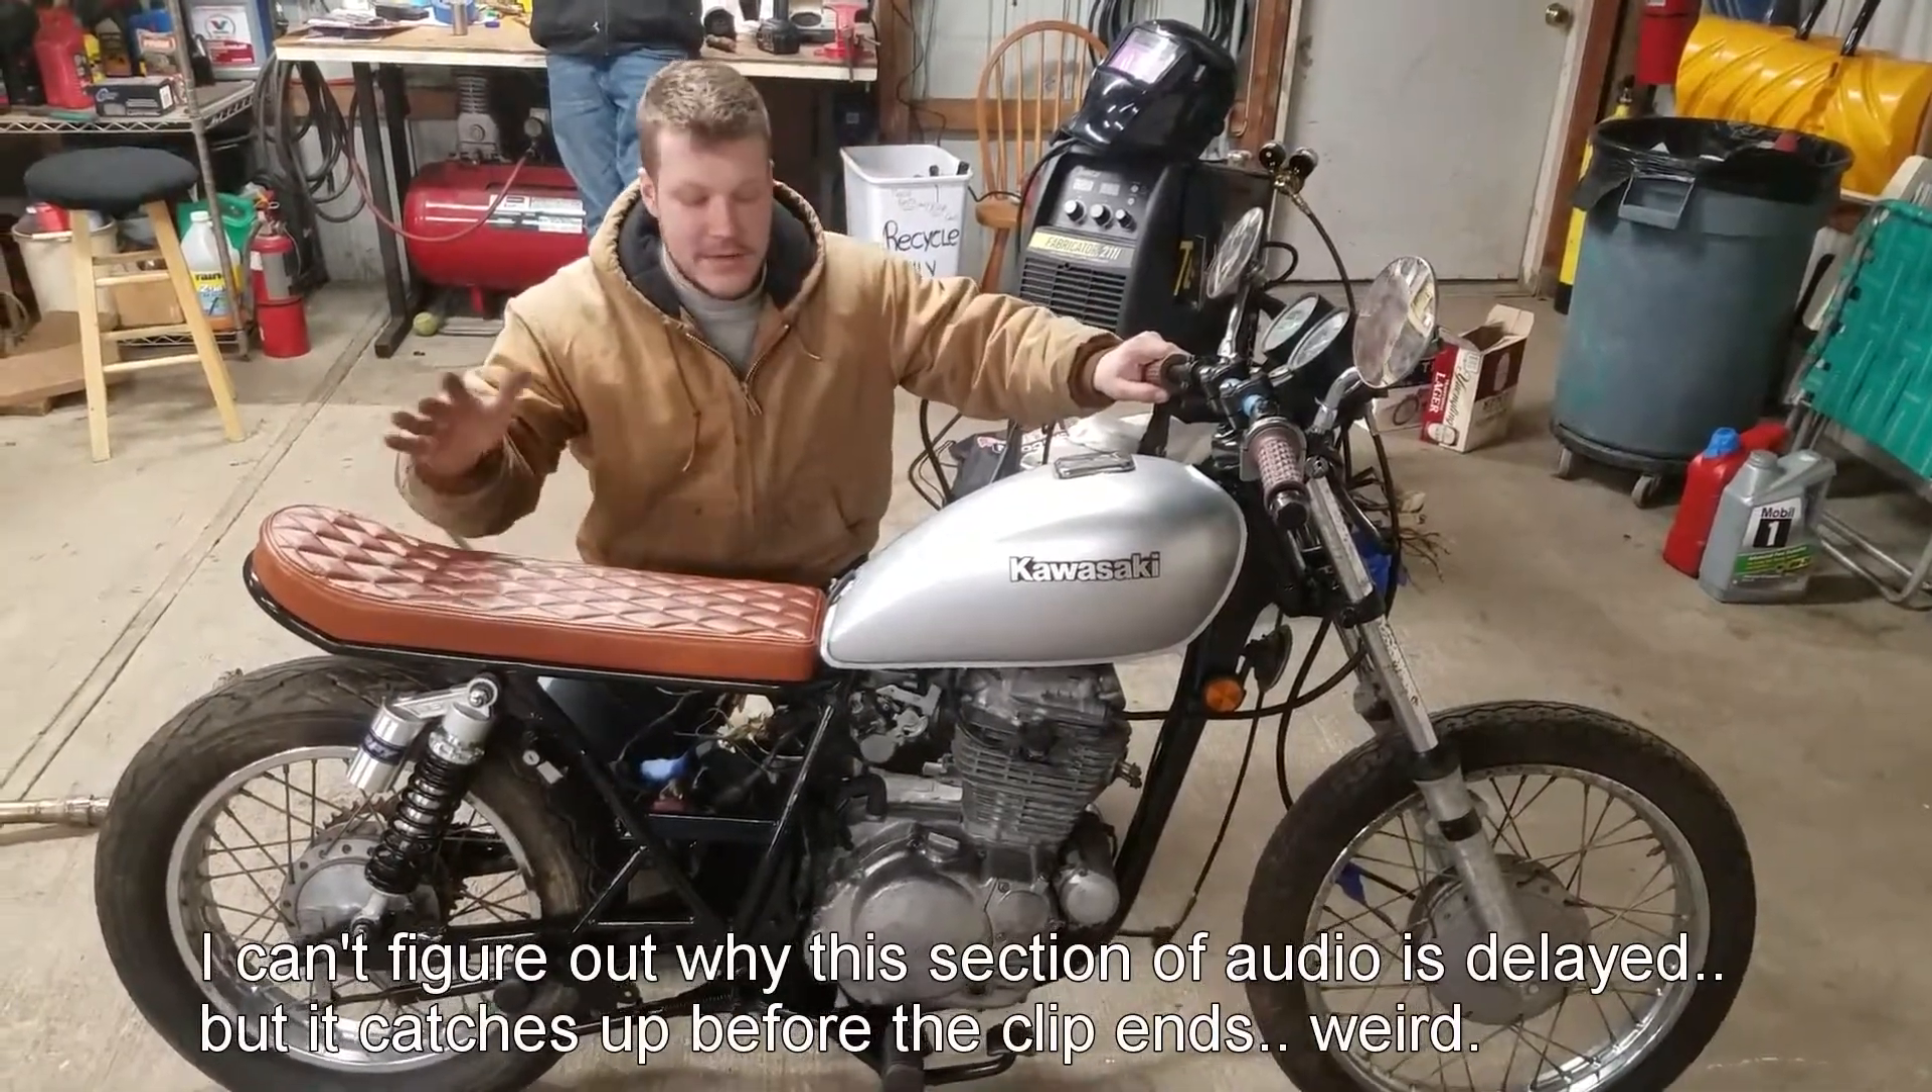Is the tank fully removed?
No.